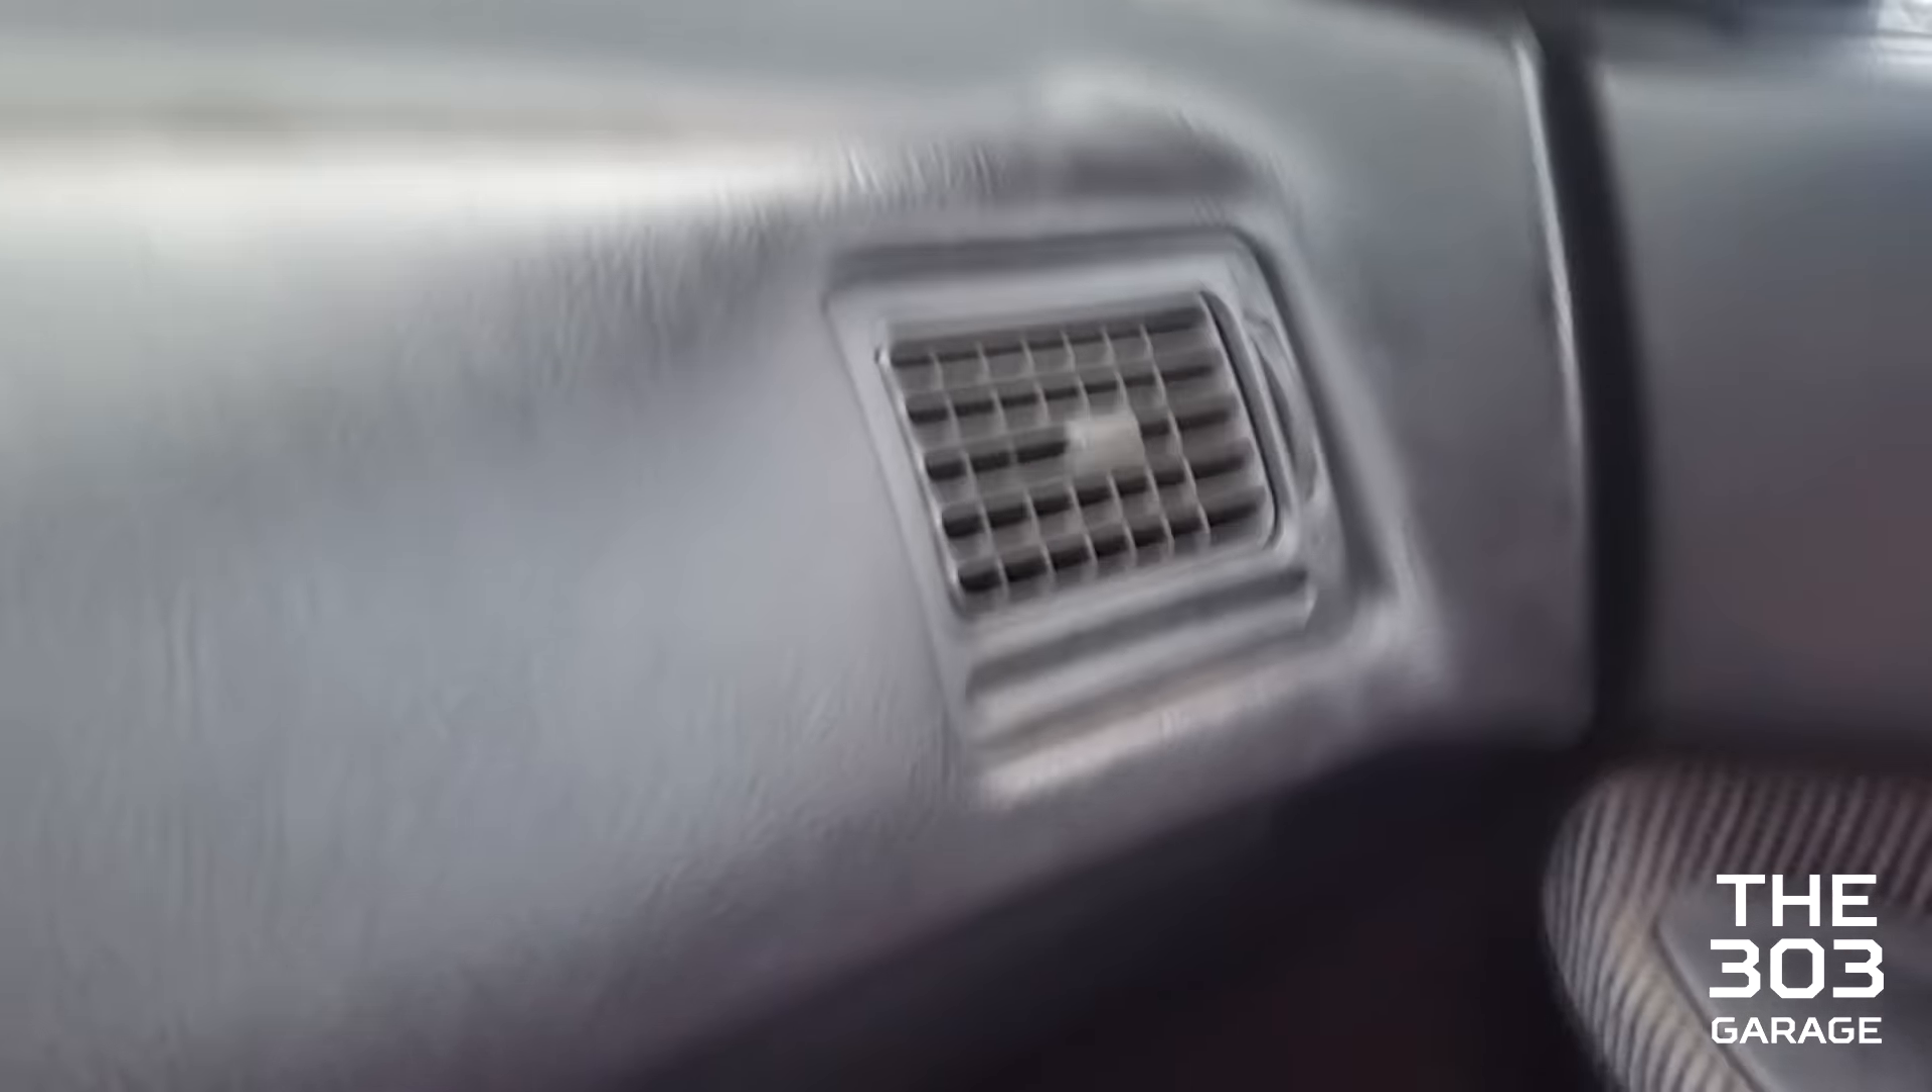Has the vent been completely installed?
Yes.